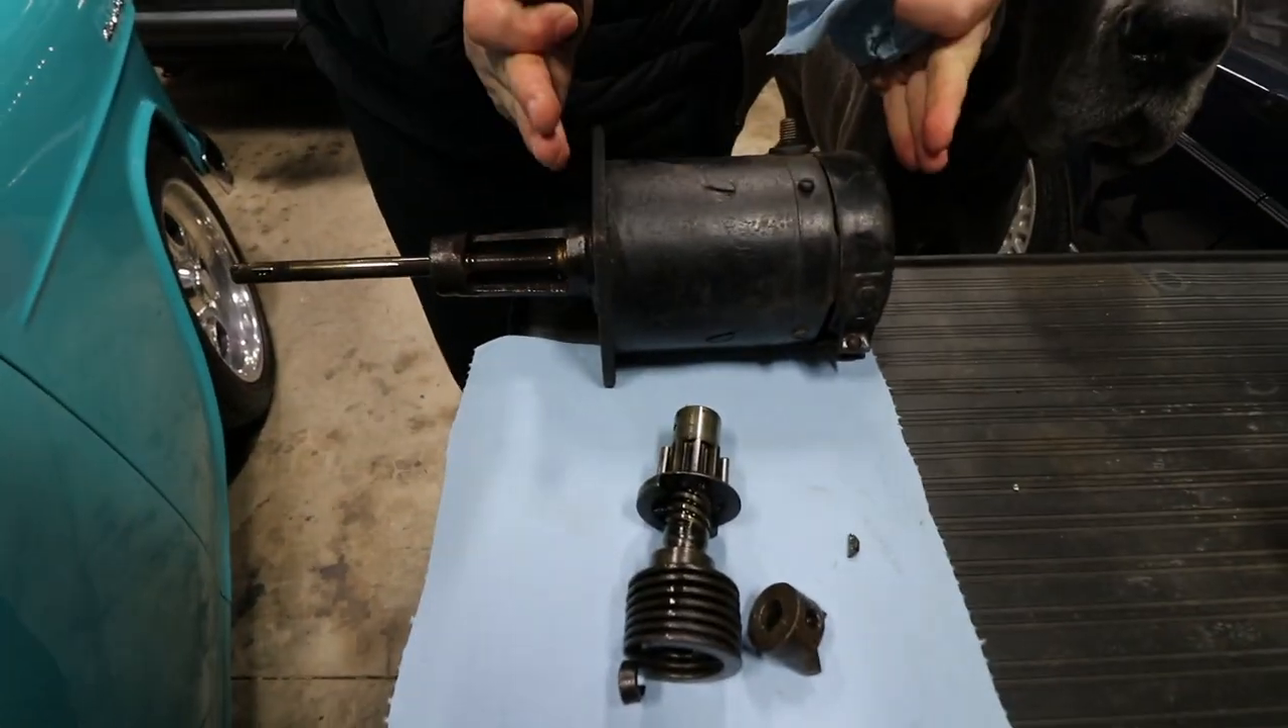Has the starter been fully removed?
Yes.